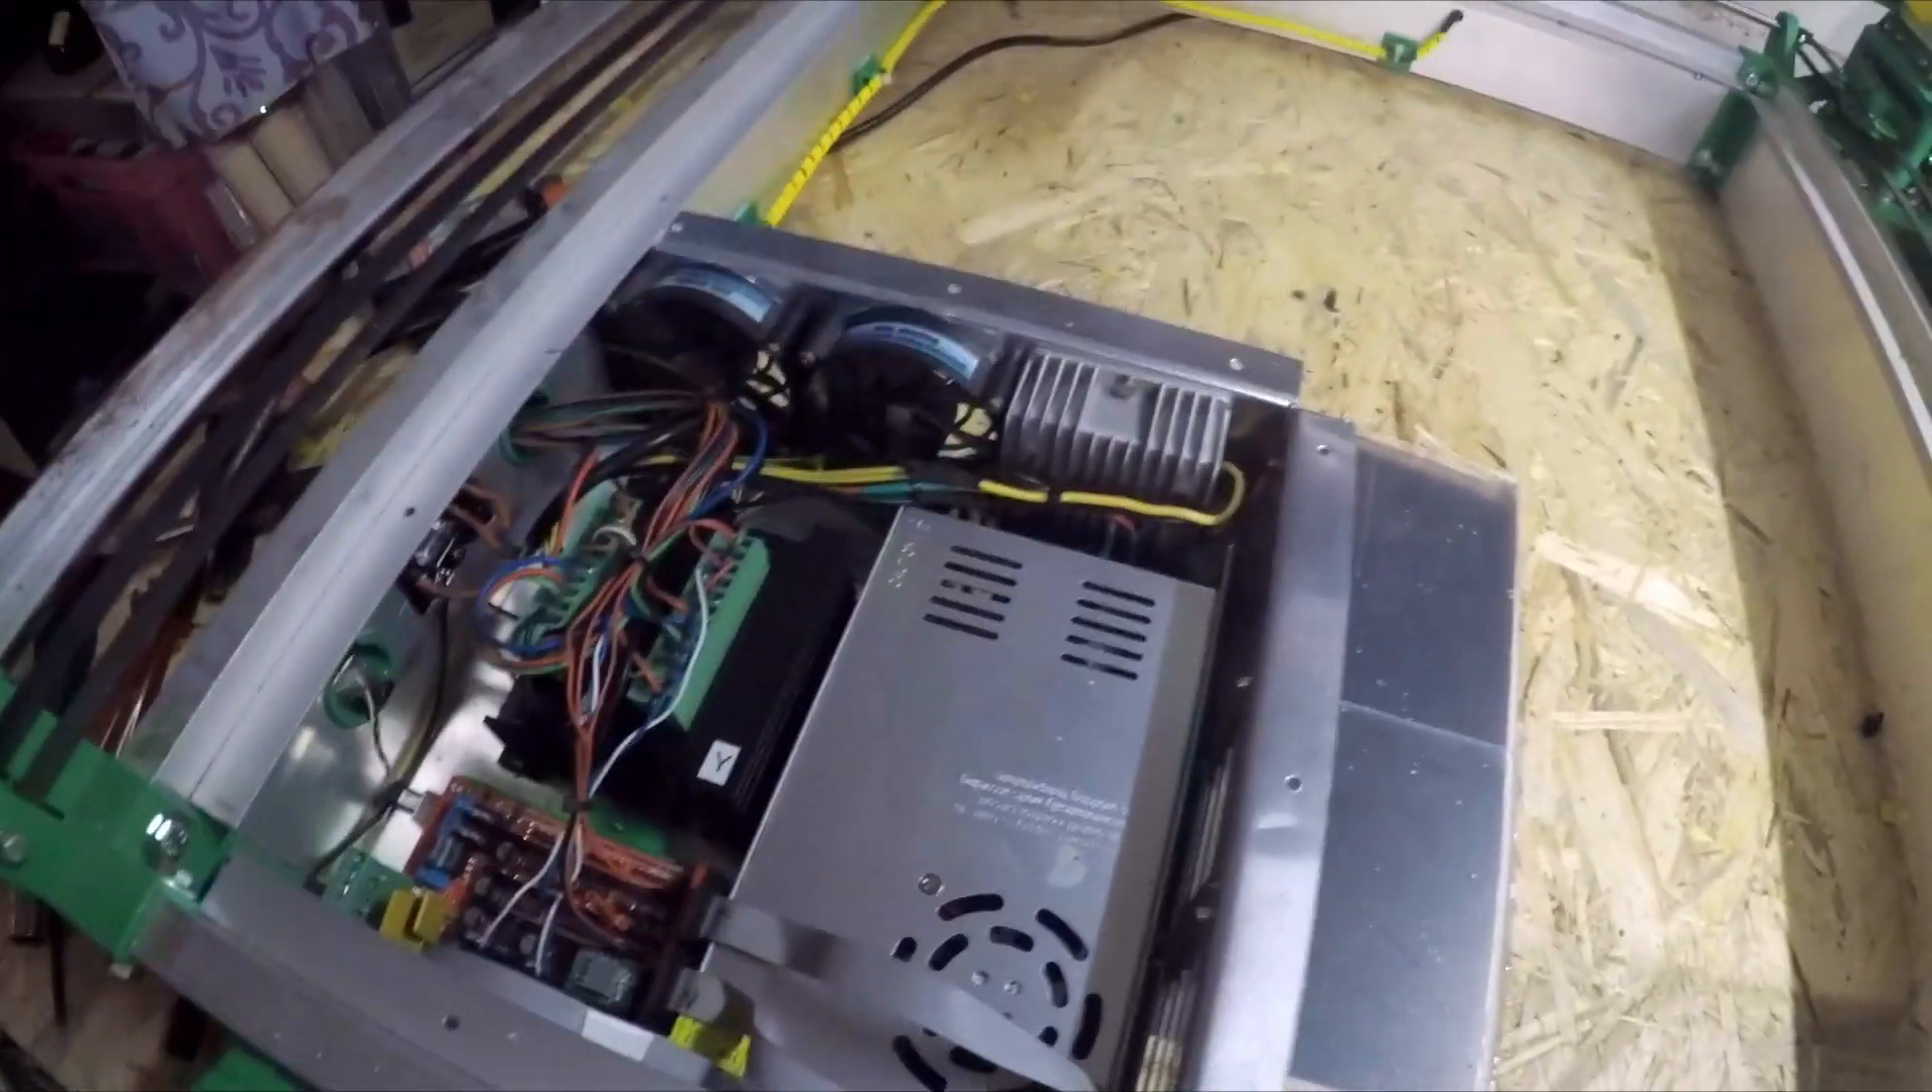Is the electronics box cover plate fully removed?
Yes.